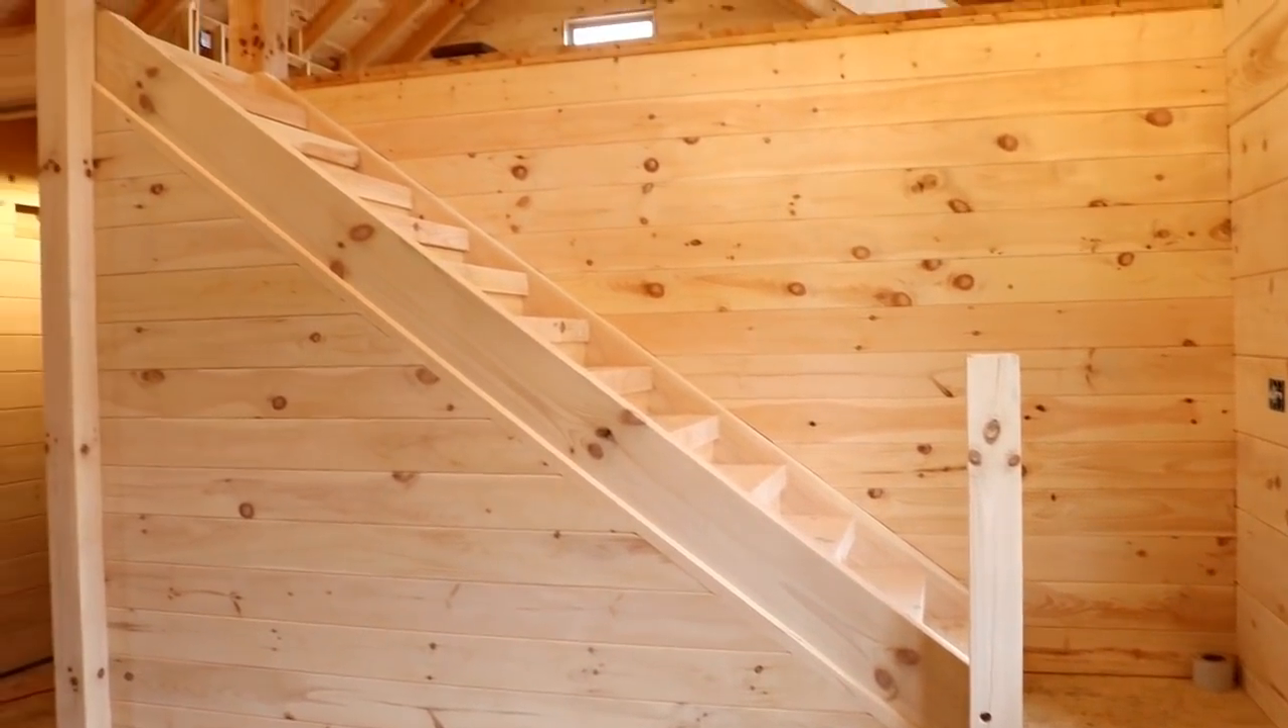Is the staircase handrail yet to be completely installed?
Yes.